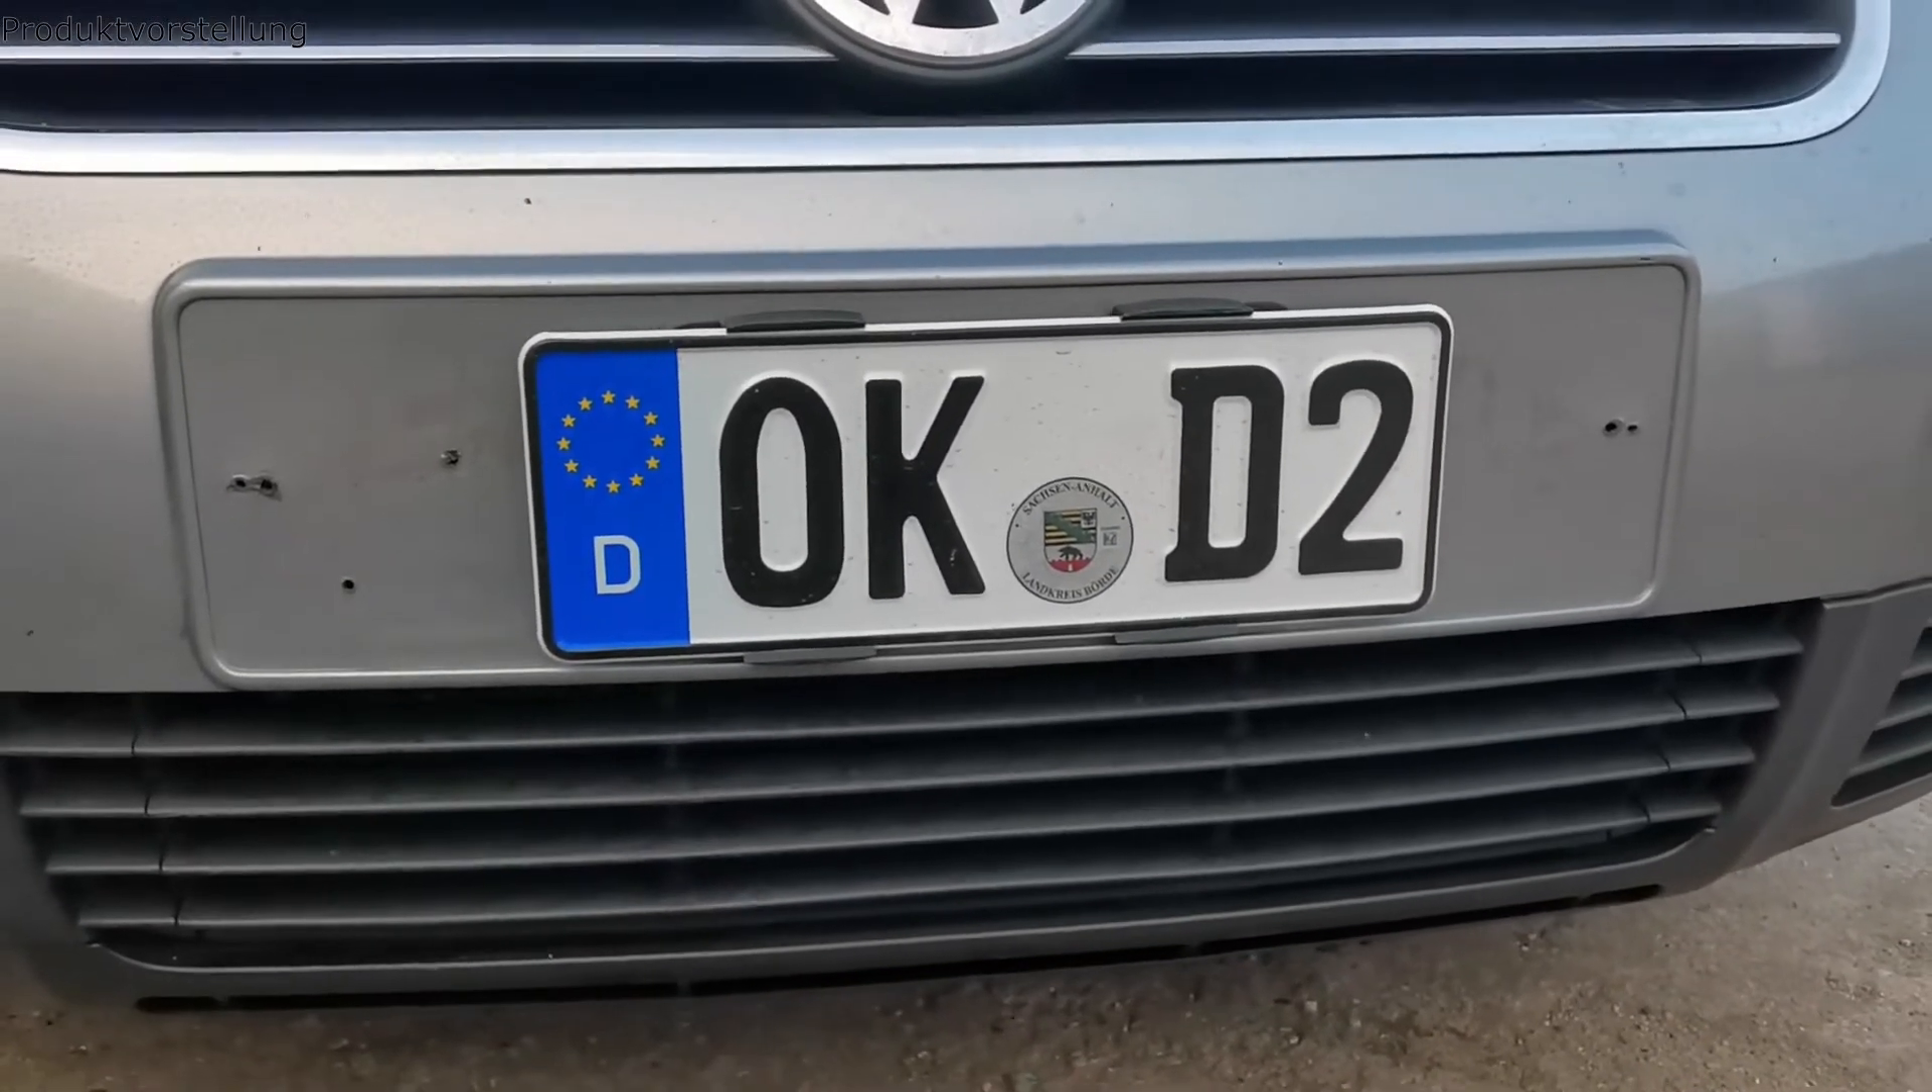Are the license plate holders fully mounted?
Yes.